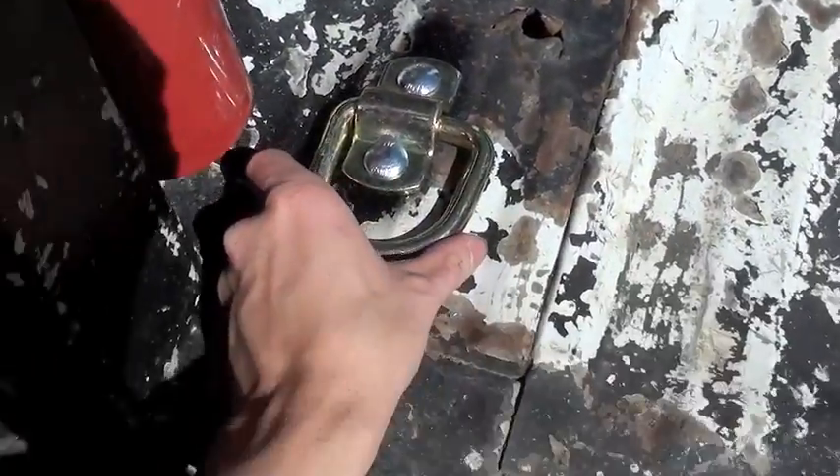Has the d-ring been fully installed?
Yes.